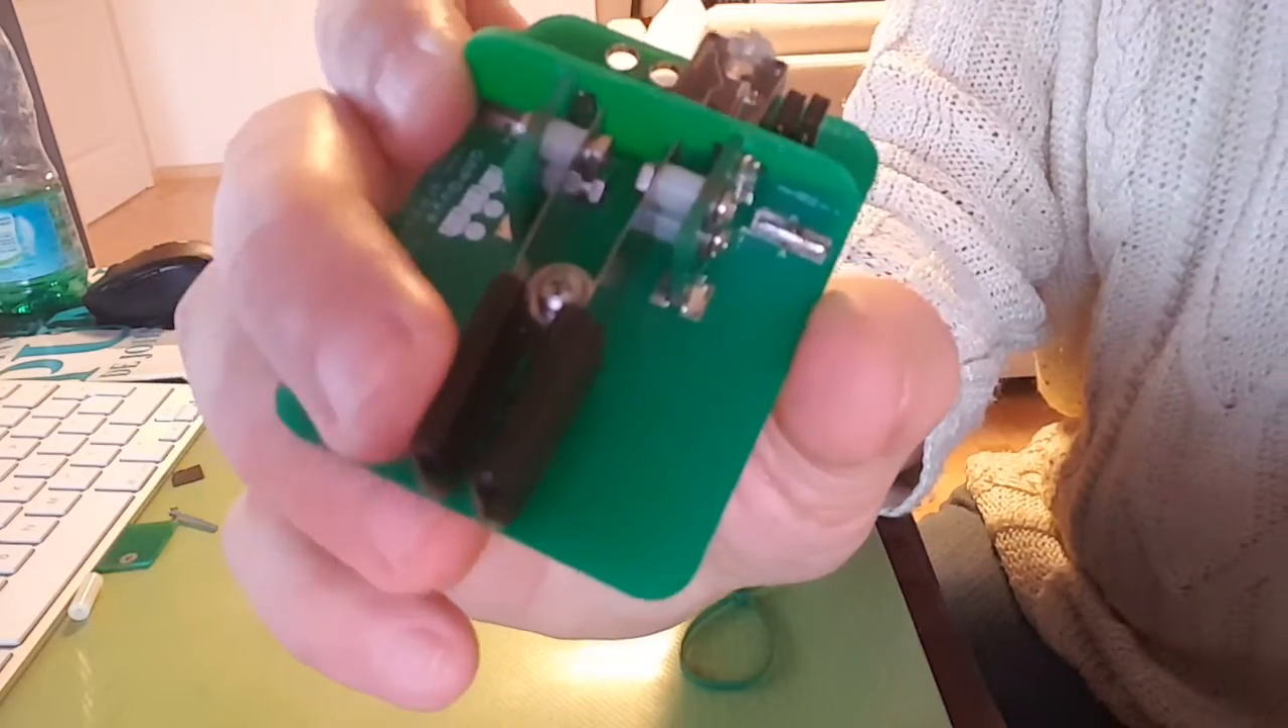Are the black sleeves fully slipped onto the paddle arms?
Yes.